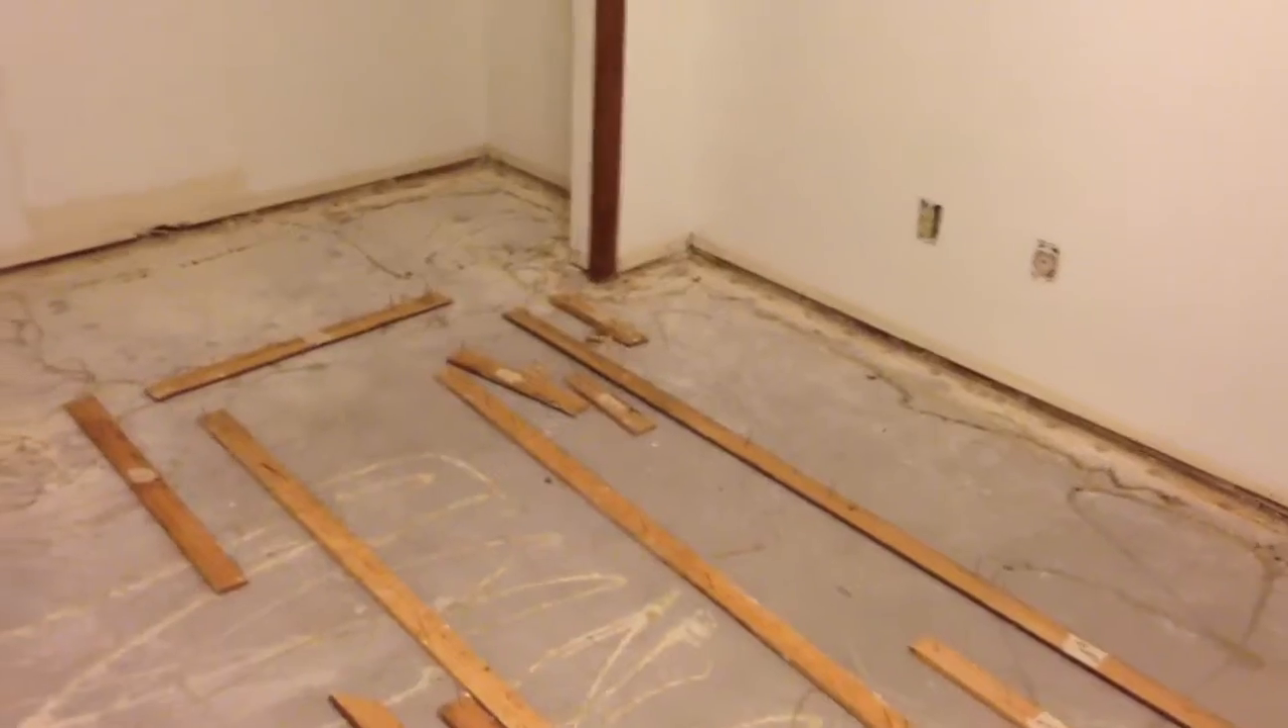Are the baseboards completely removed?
Yes.